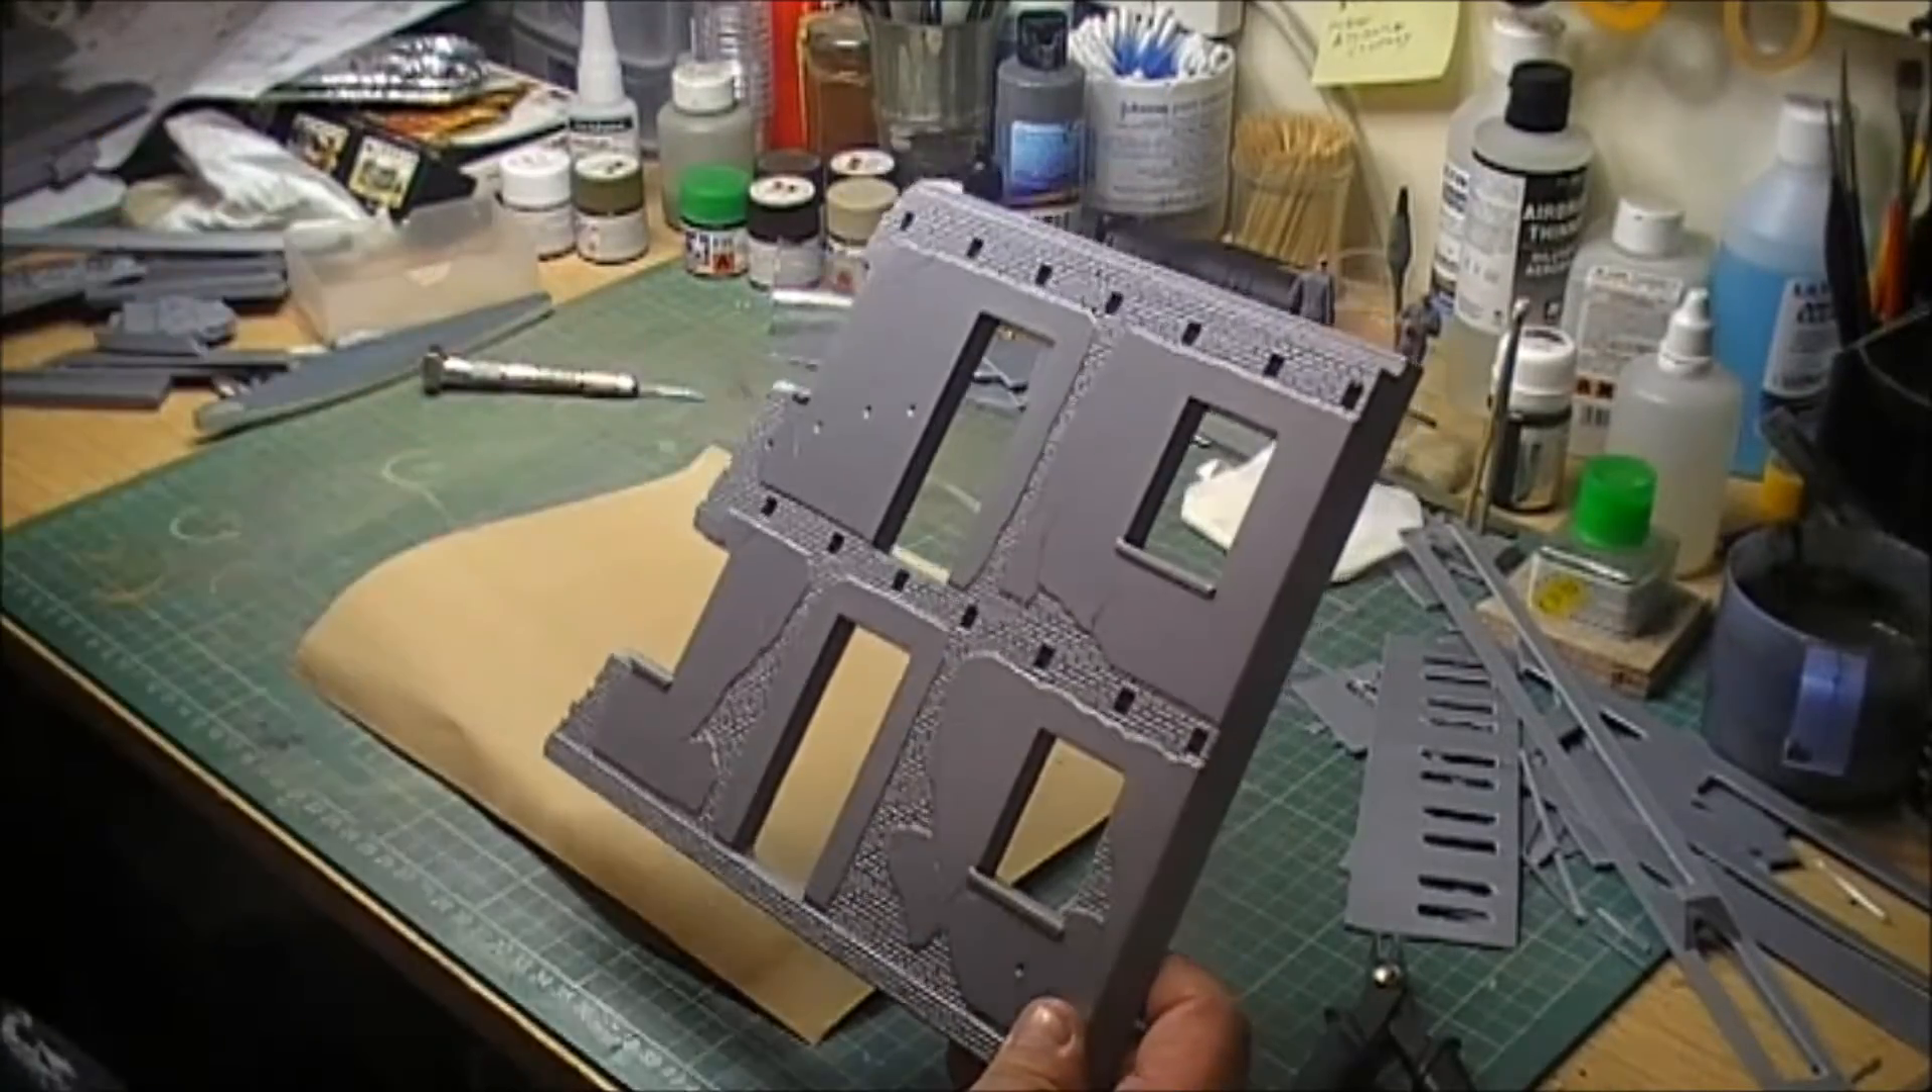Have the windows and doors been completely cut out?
Yes.